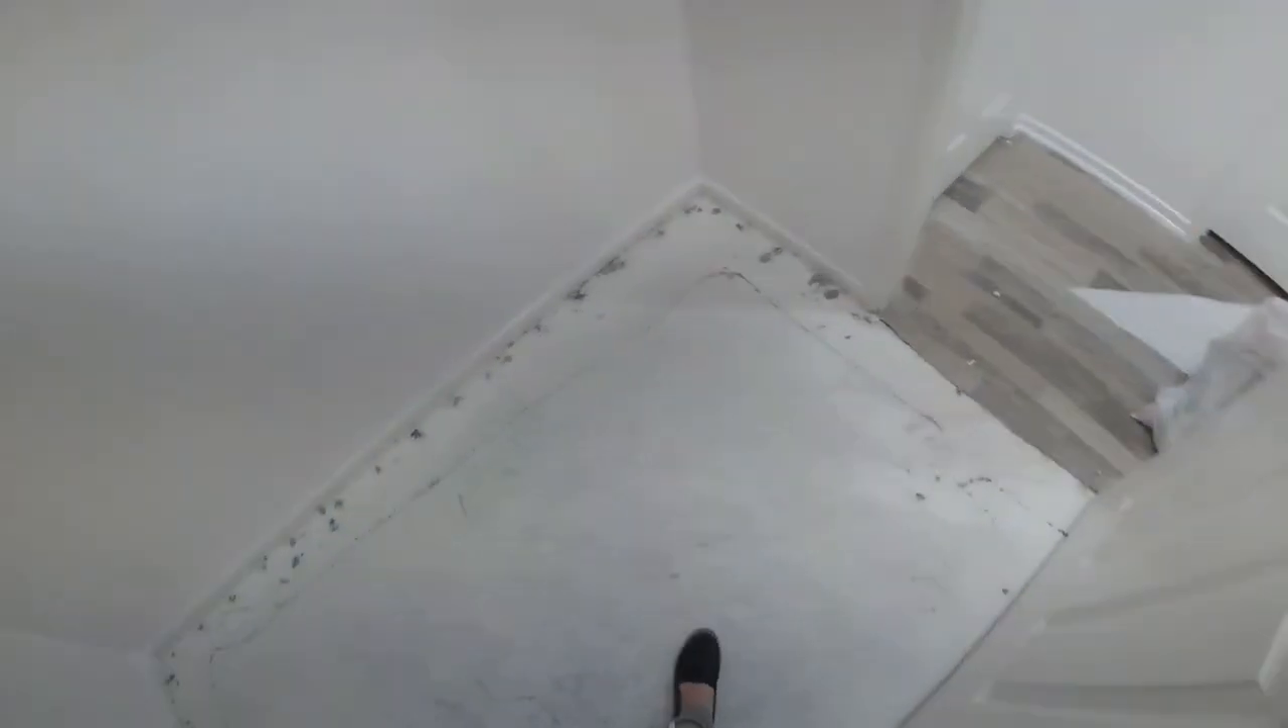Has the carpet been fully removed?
Yes.